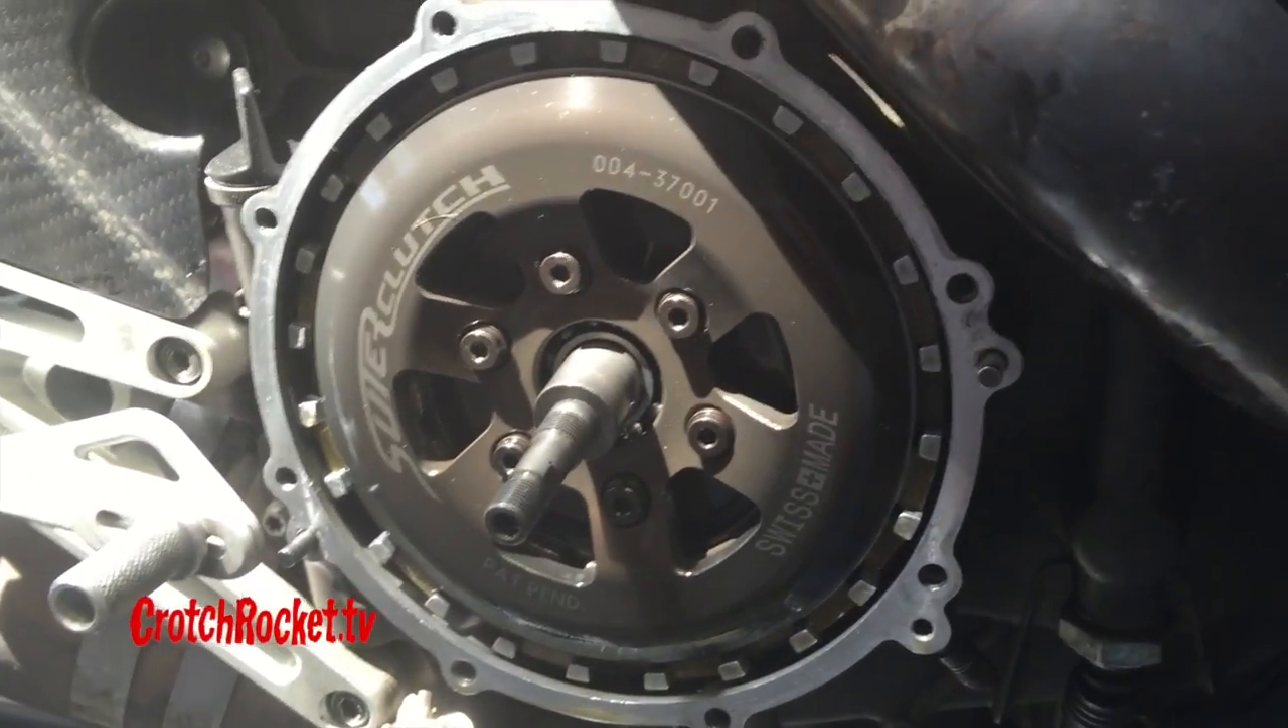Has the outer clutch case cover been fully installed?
No.